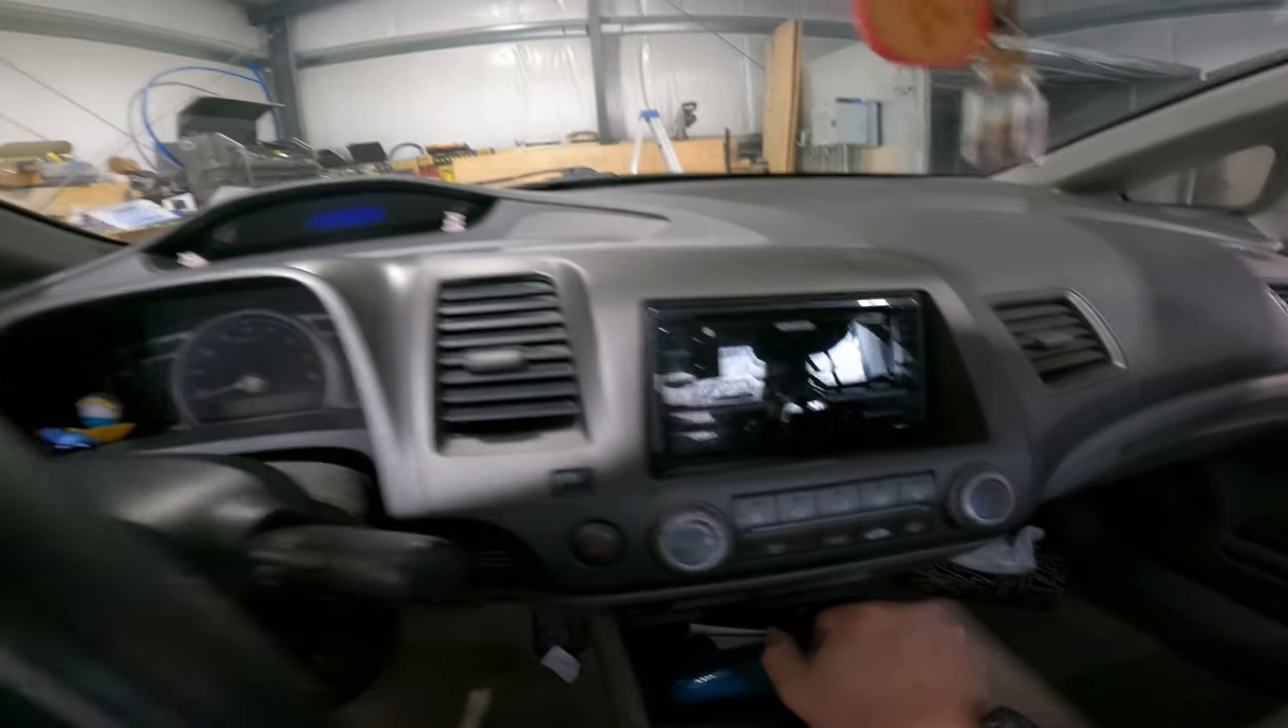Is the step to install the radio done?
Yes.